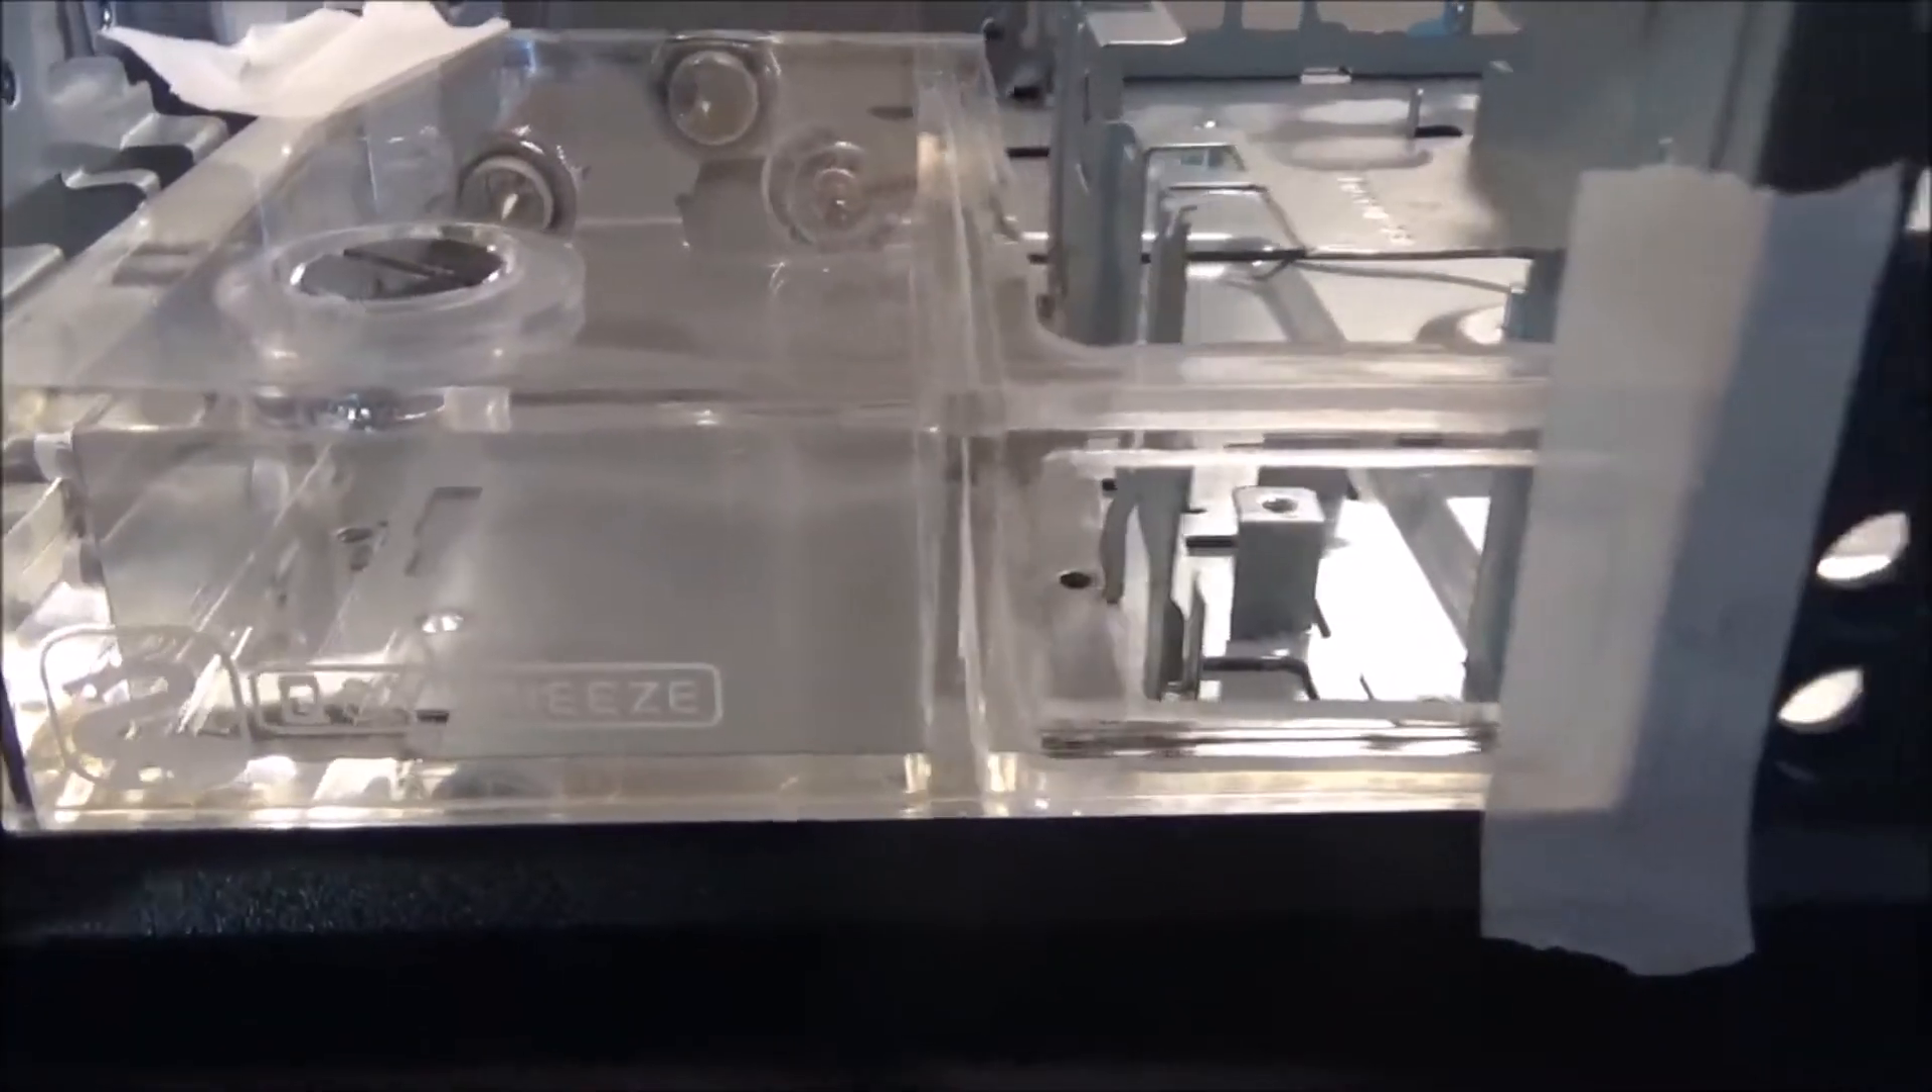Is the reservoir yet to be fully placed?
No.